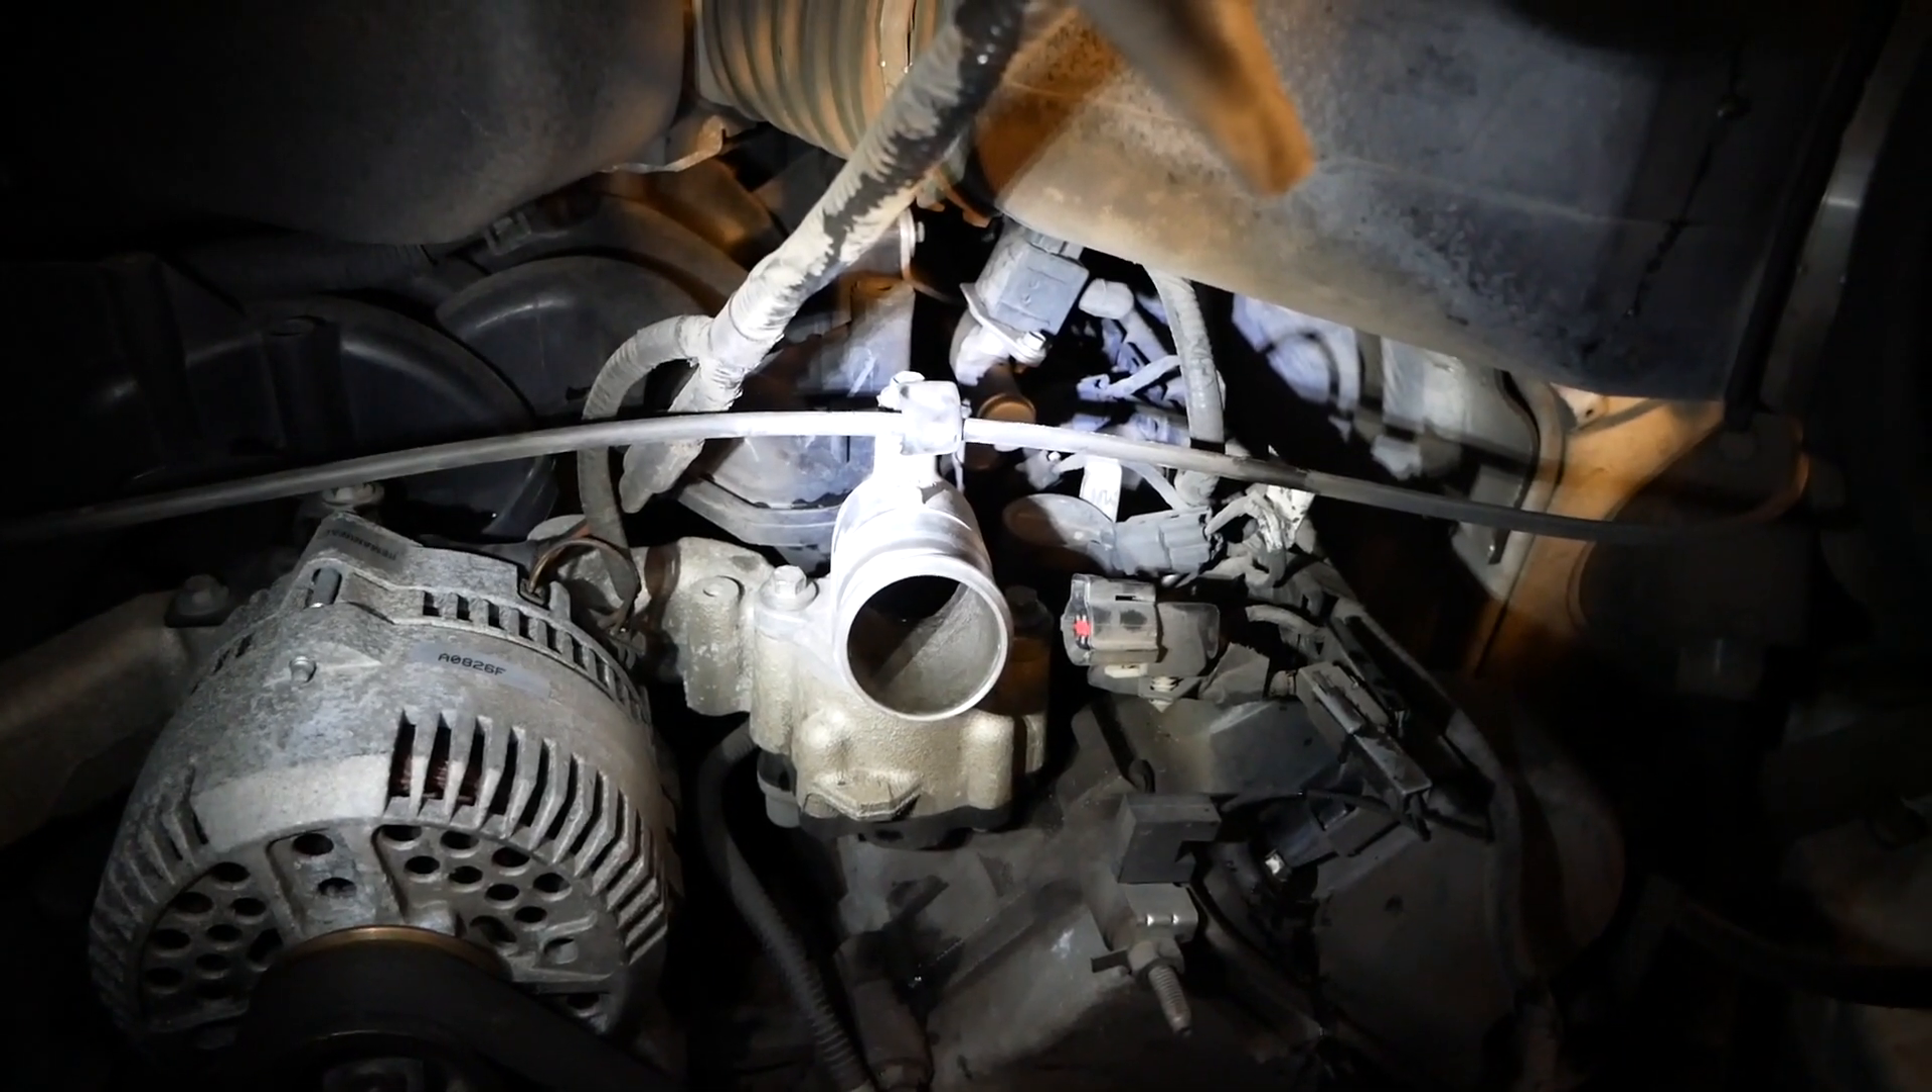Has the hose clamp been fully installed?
No.